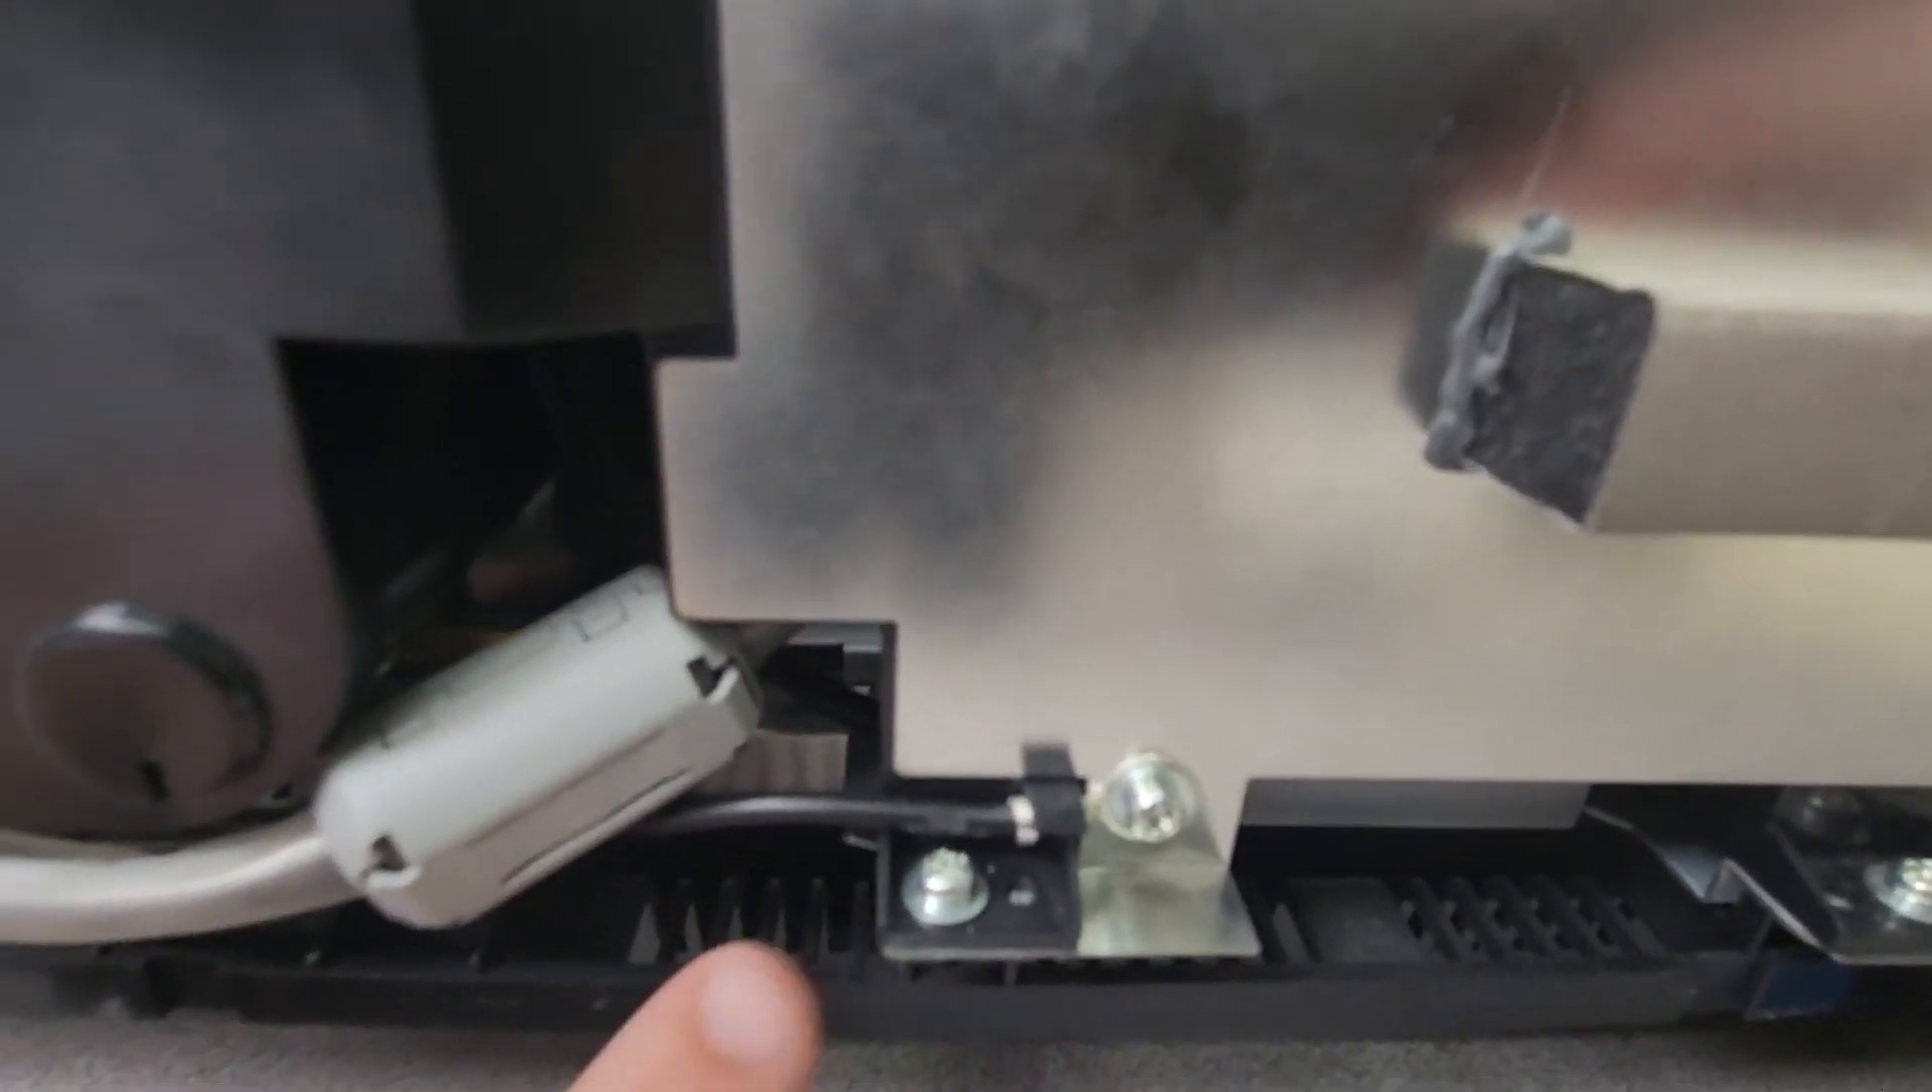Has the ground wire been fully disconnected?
No.